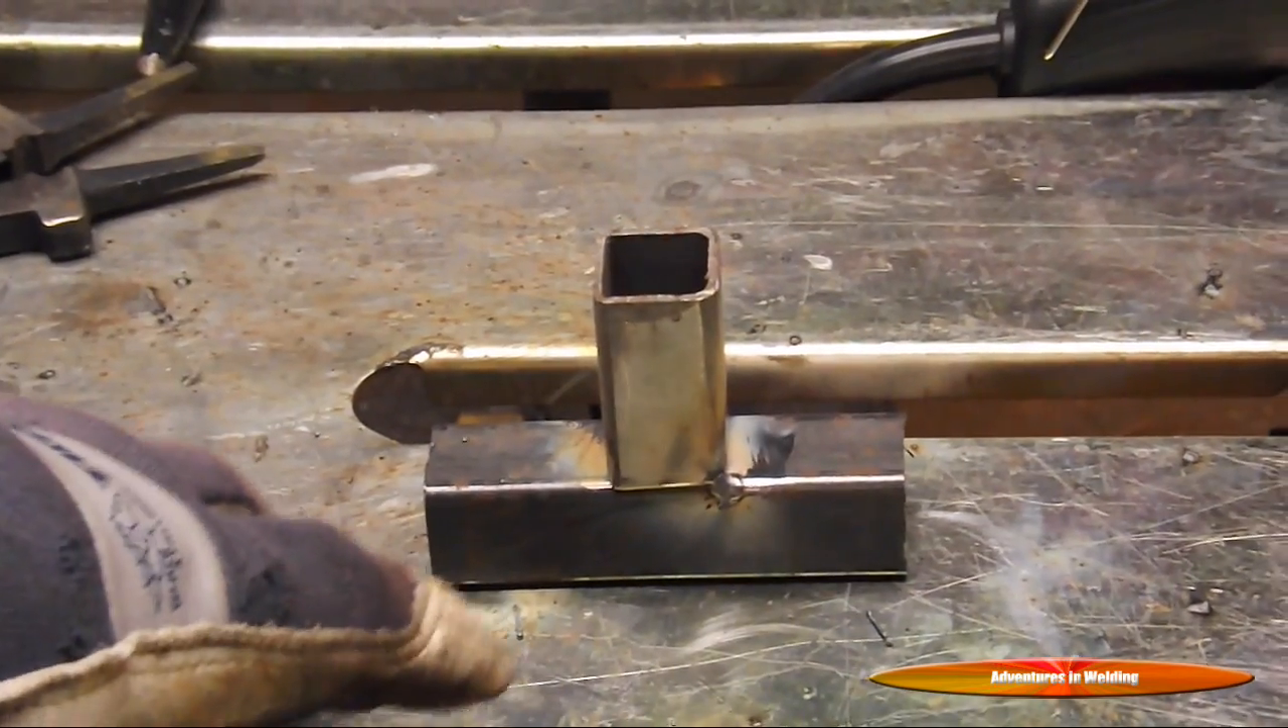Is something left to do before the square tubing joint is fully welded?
Yes.